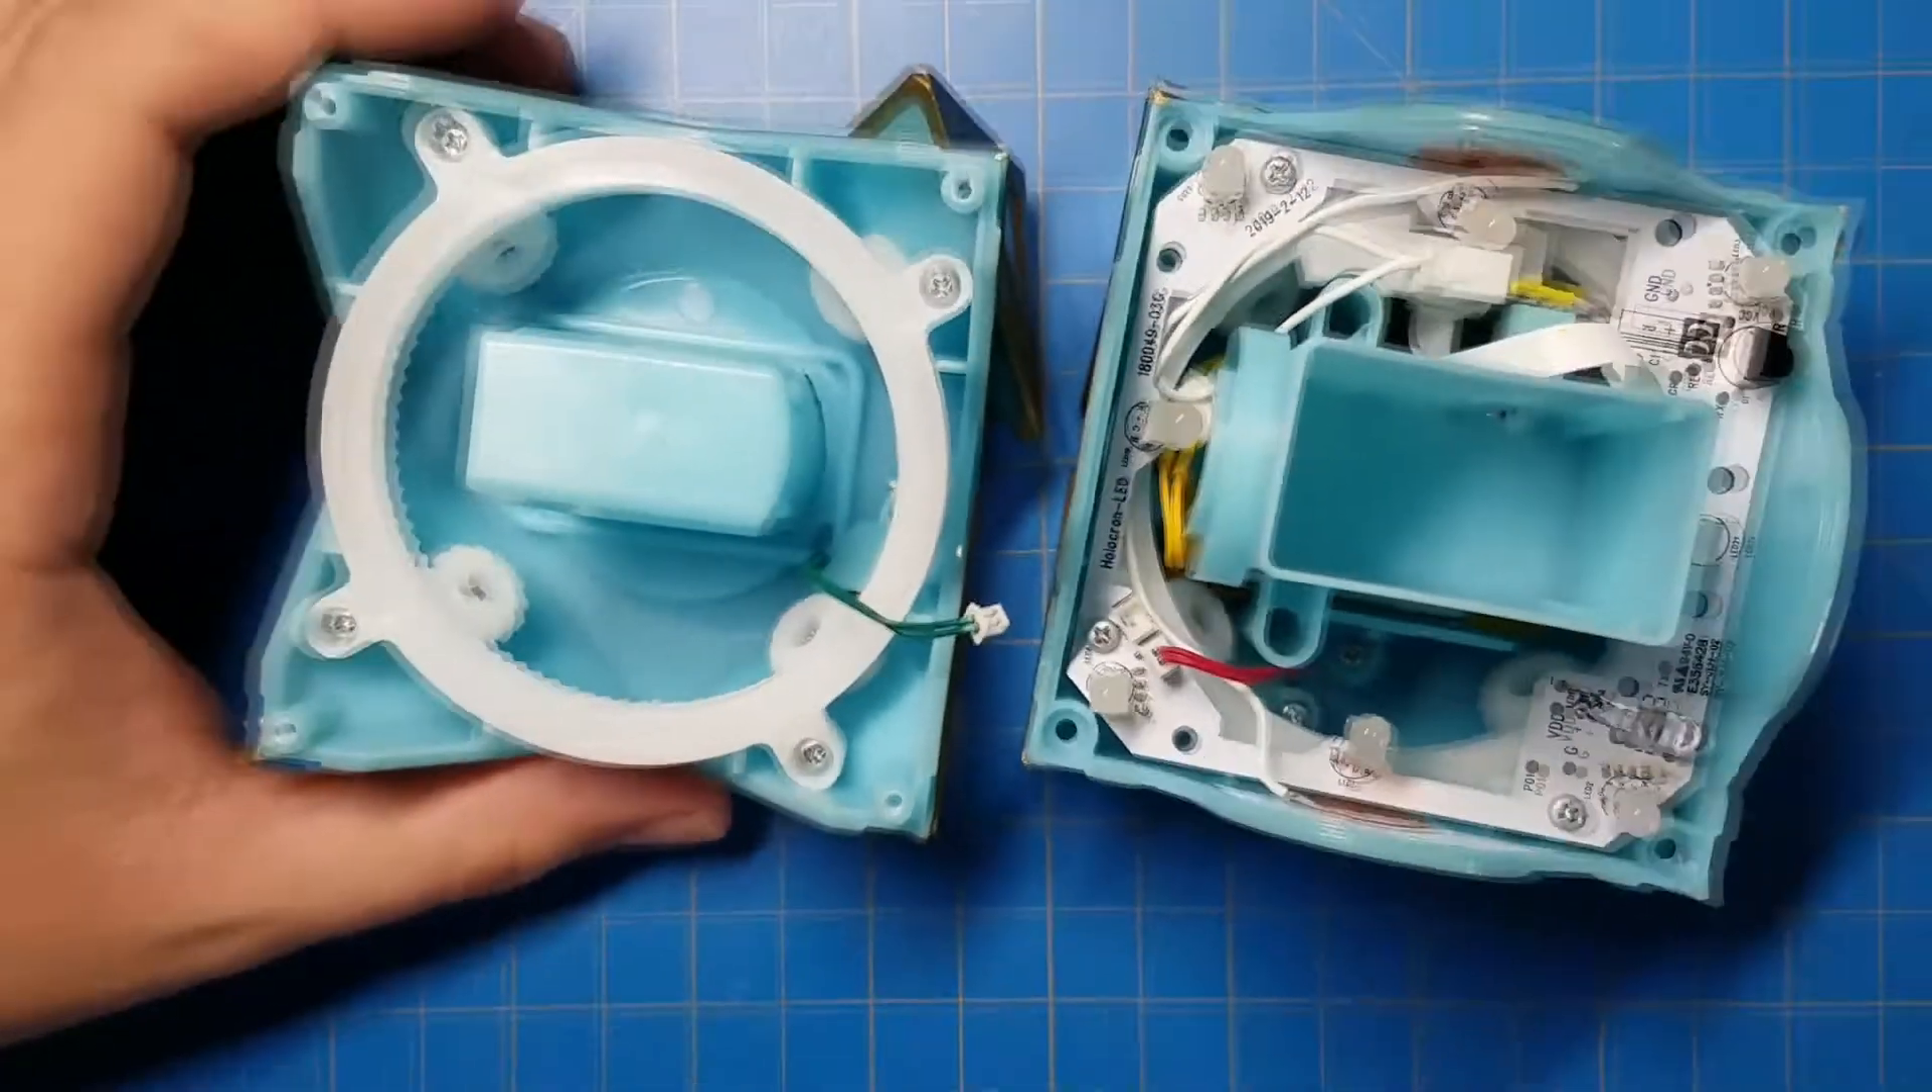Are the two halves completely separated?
Yes.